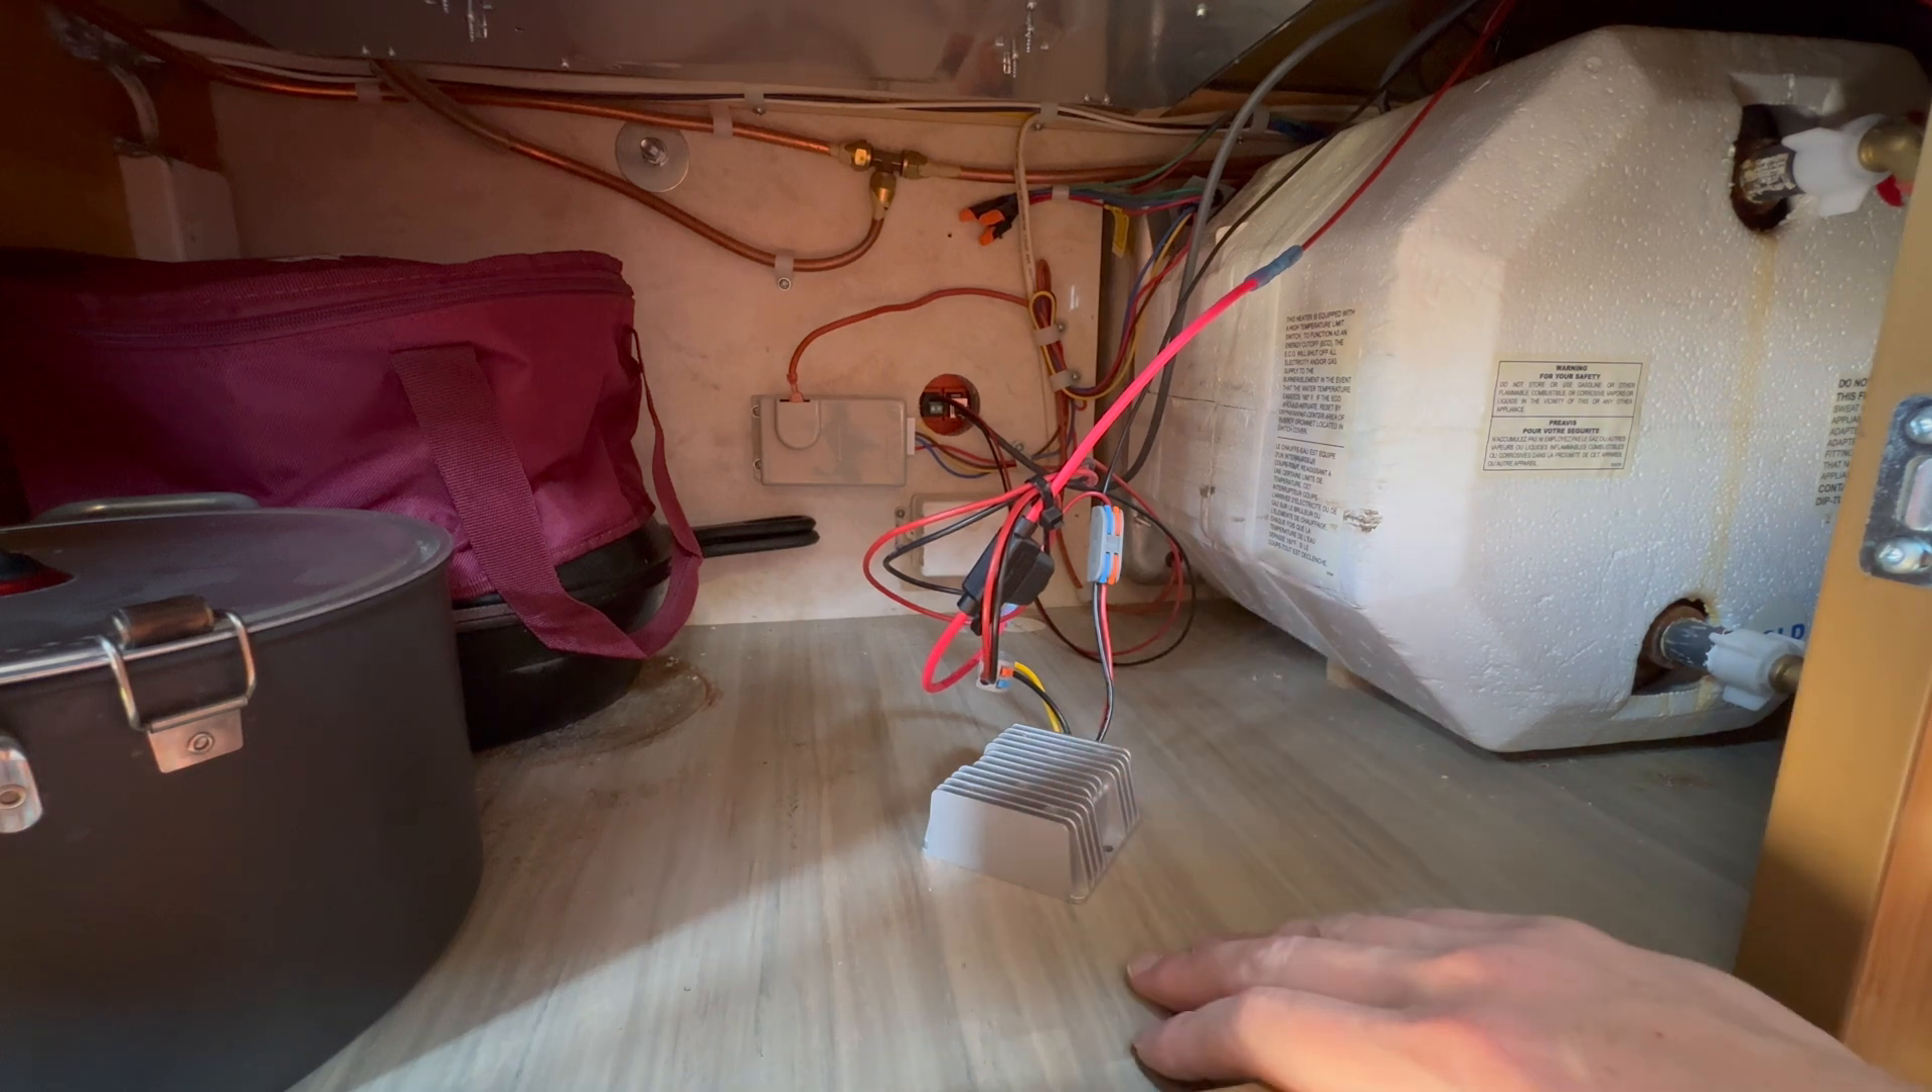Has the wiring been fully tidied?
No.